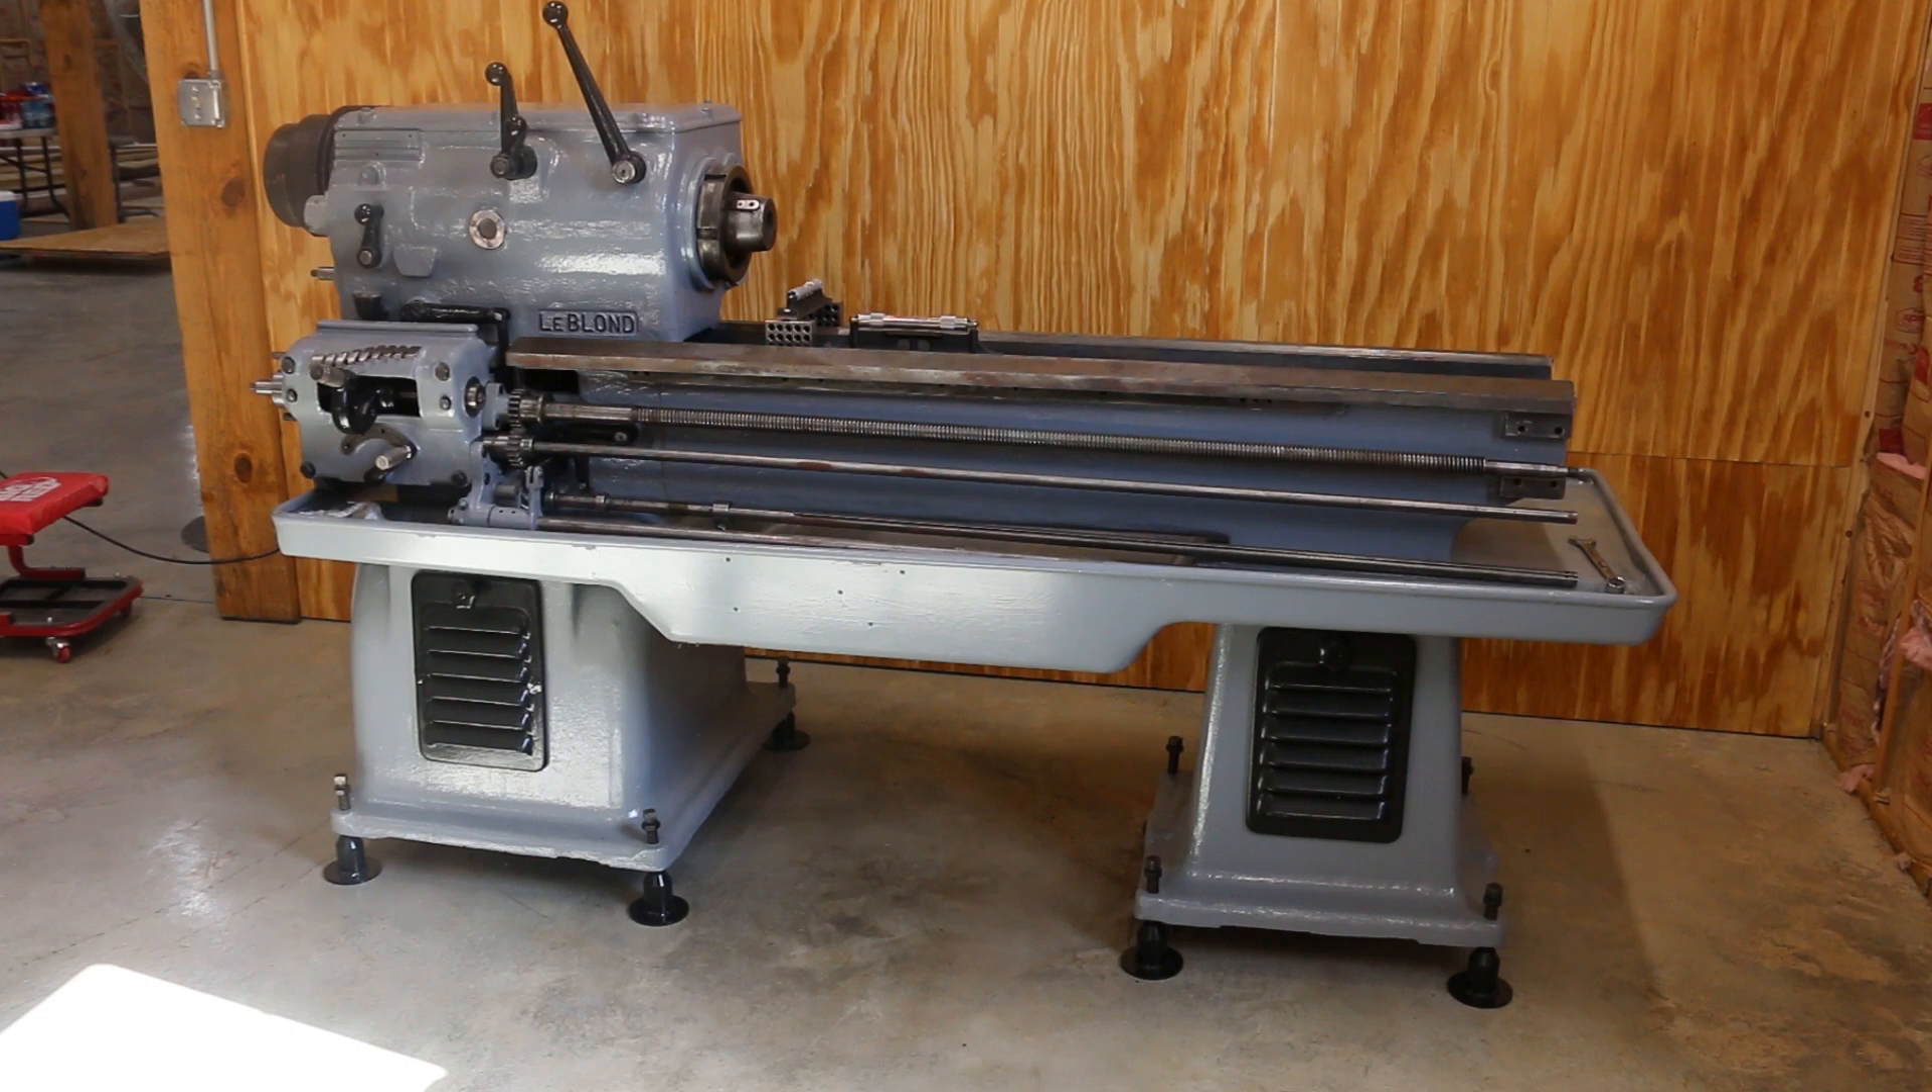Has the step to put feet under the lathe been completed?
Yes.